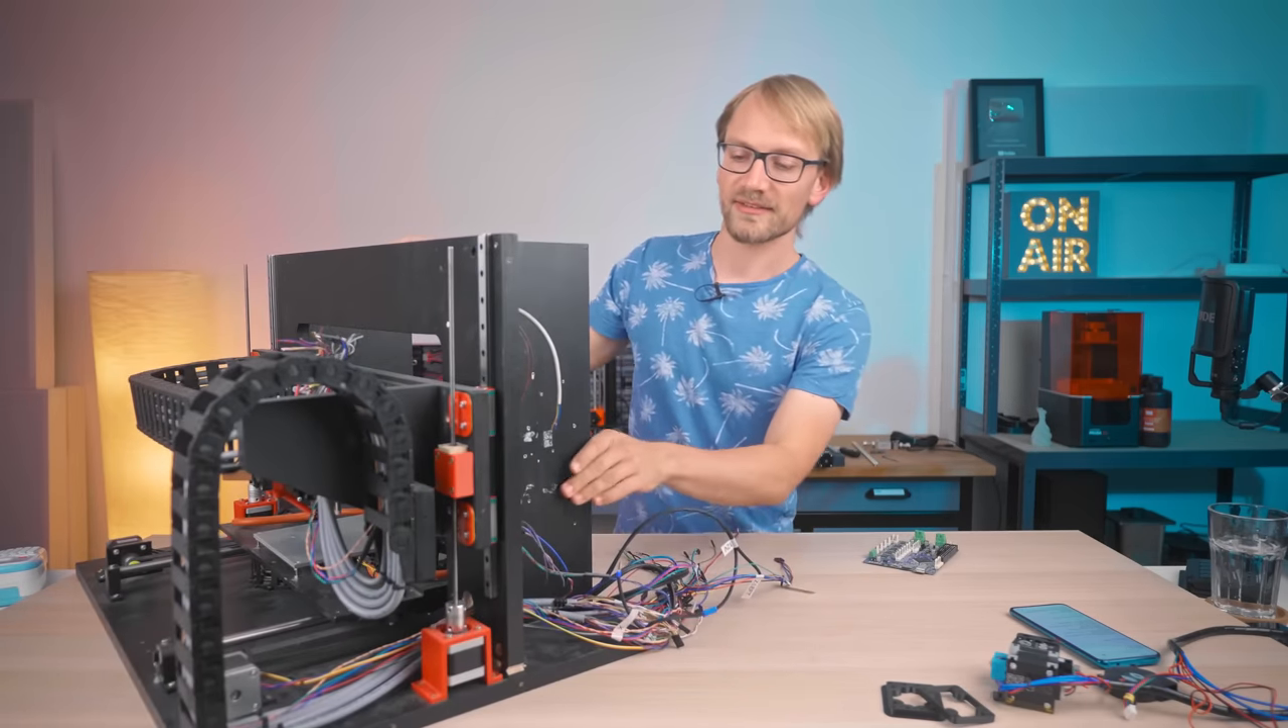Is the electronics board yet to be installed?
Yes.